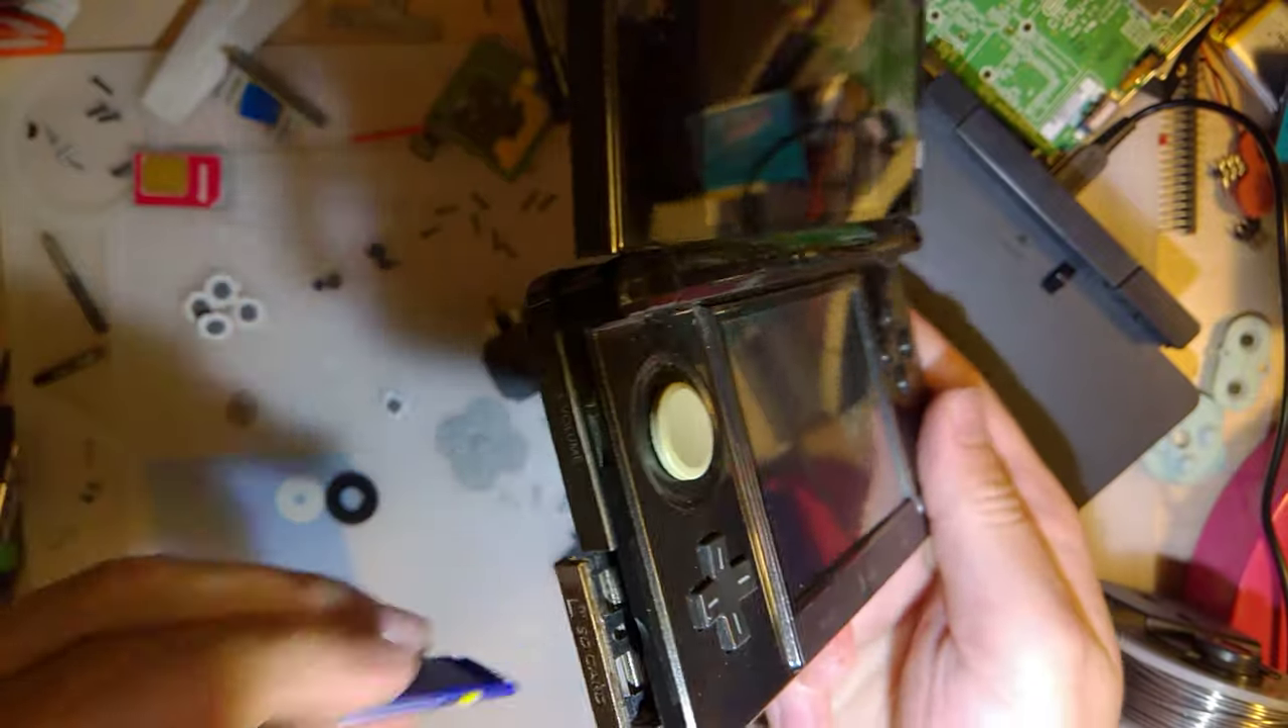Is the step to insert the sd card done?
No.